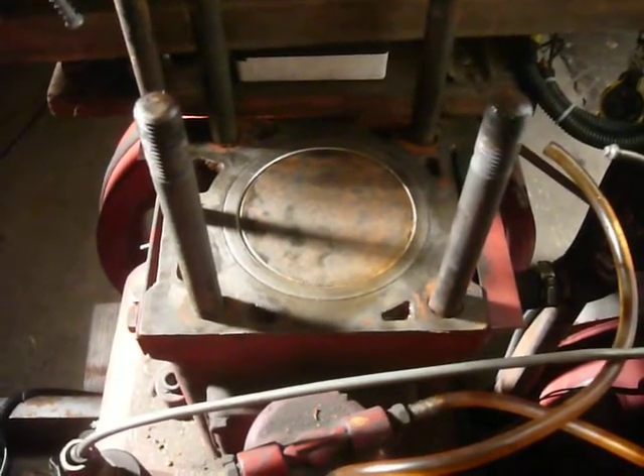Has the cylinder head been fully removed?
Yes.